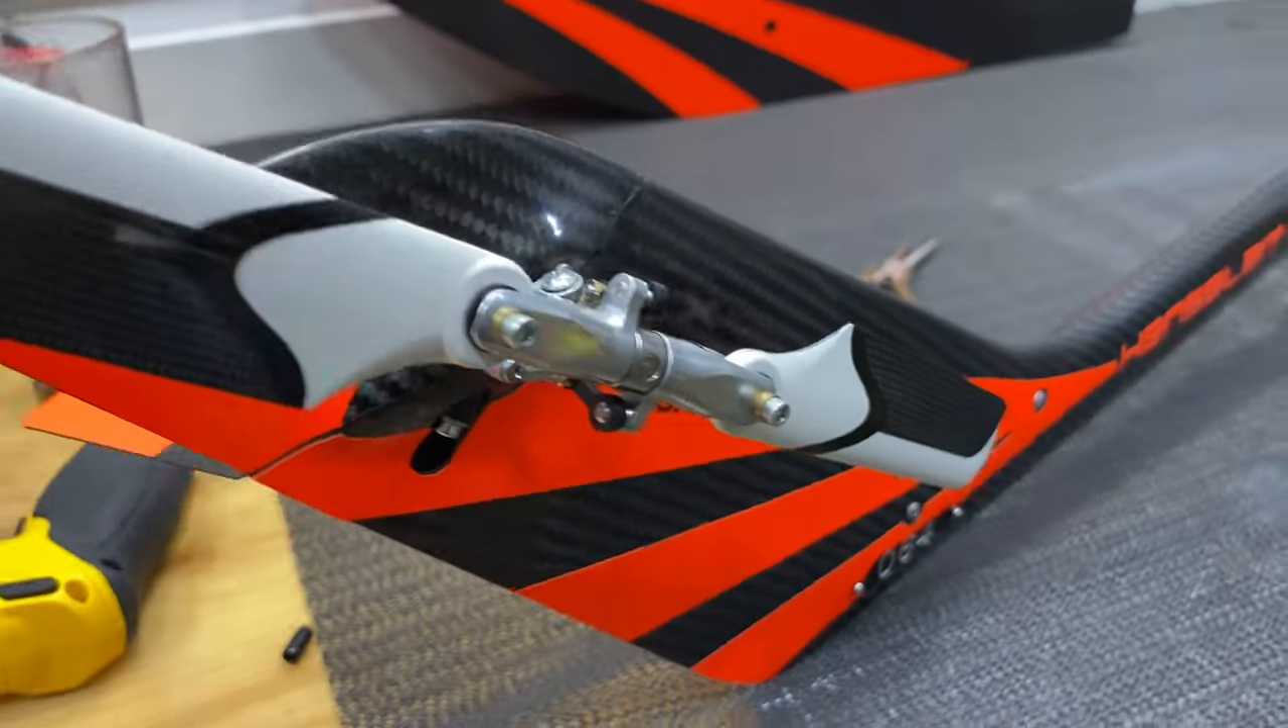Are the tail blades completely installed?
Yes.